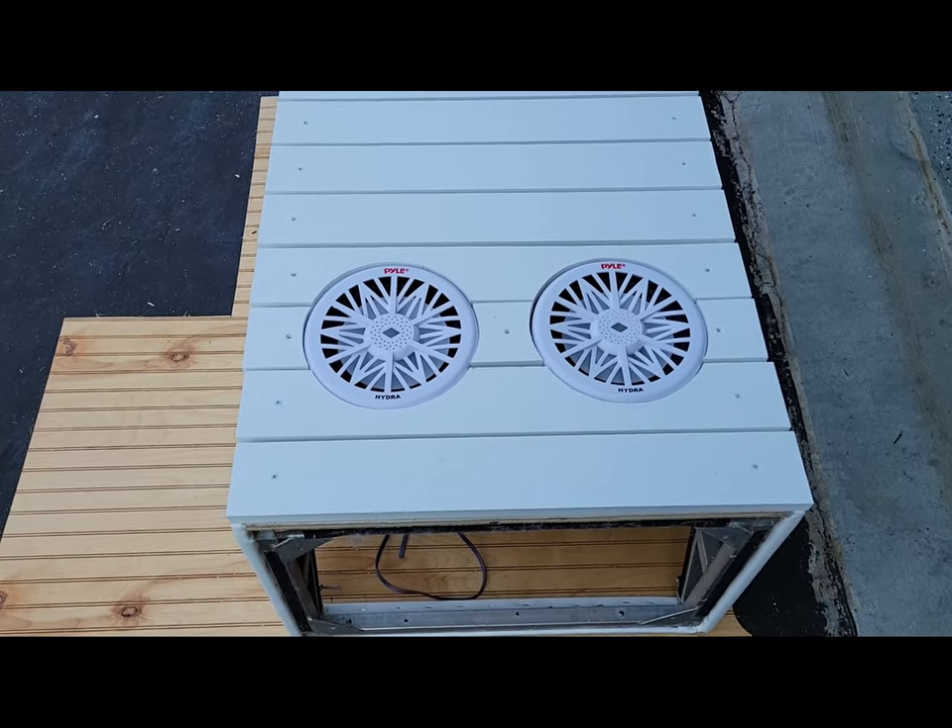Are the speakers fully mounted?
Yes.